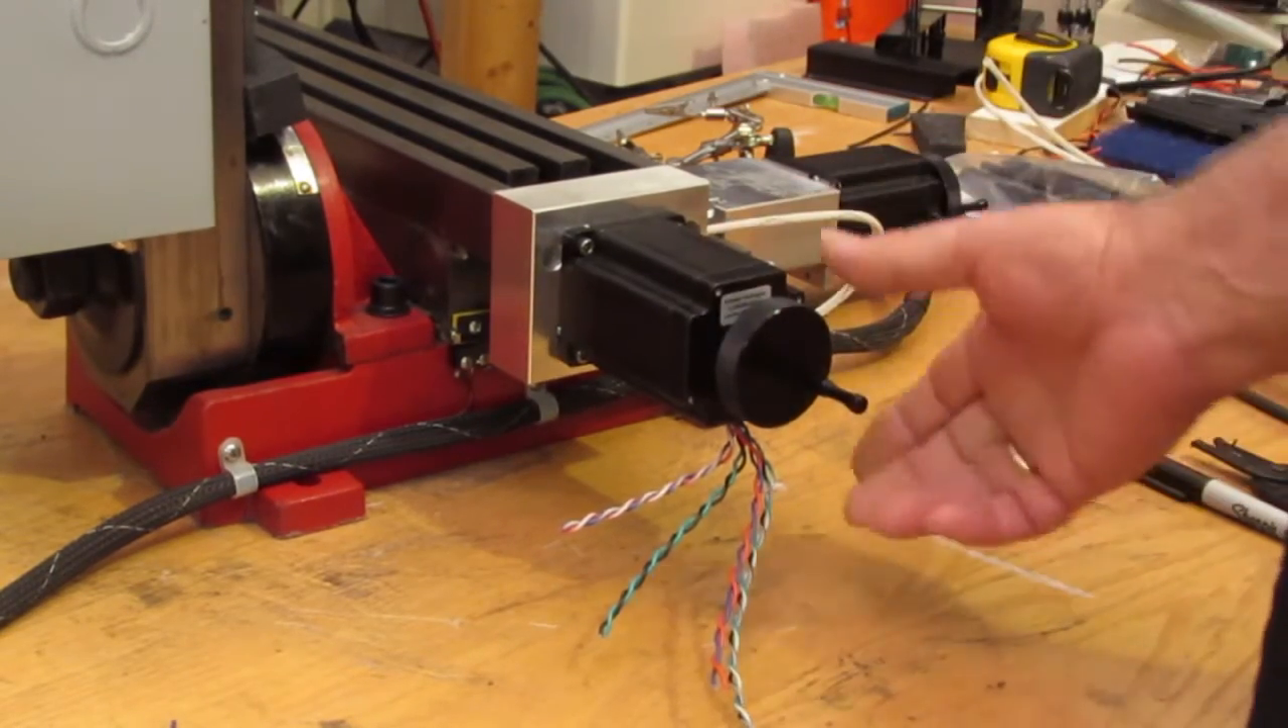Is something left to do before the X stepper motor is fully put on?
No.